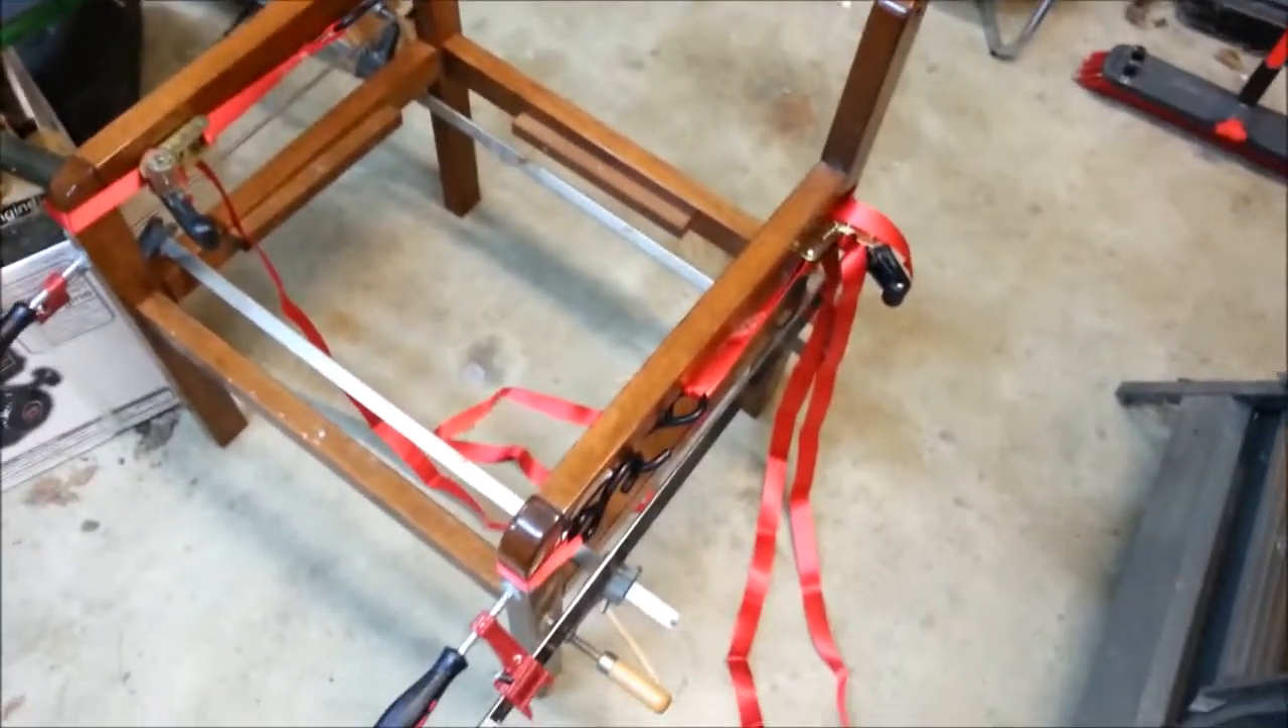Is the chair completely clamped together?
Yes.